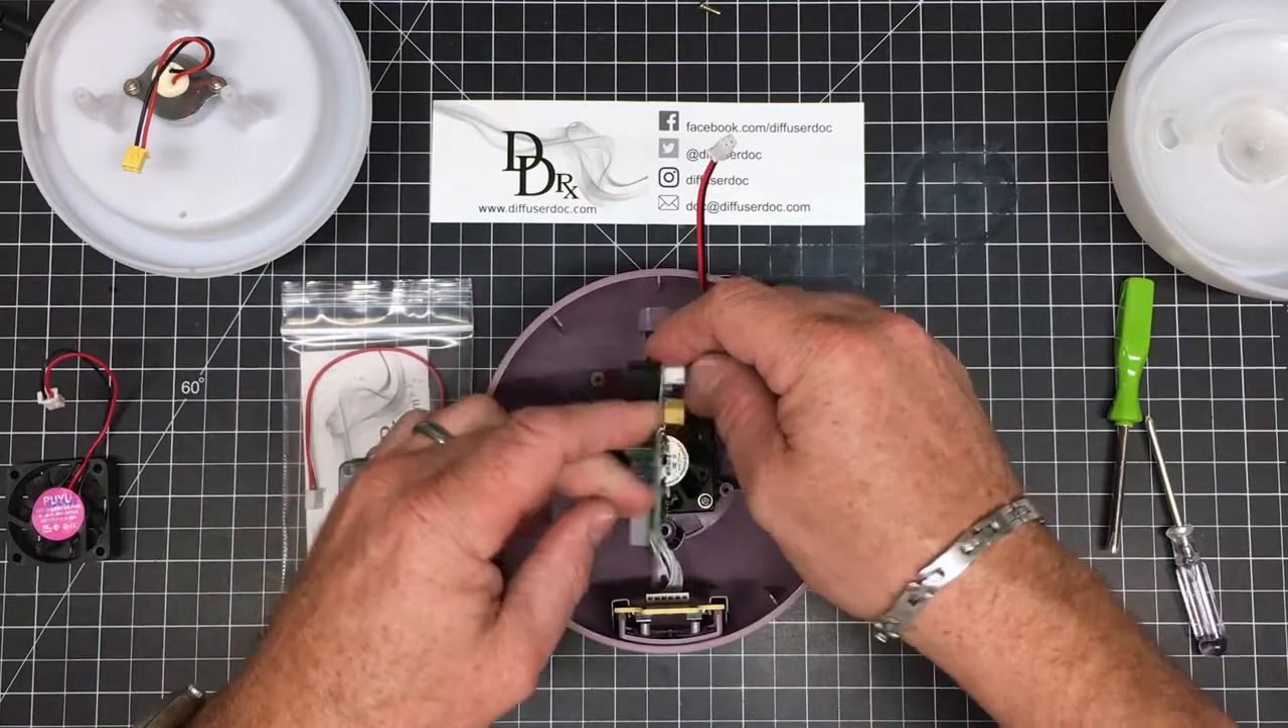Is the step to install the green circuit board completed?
No.